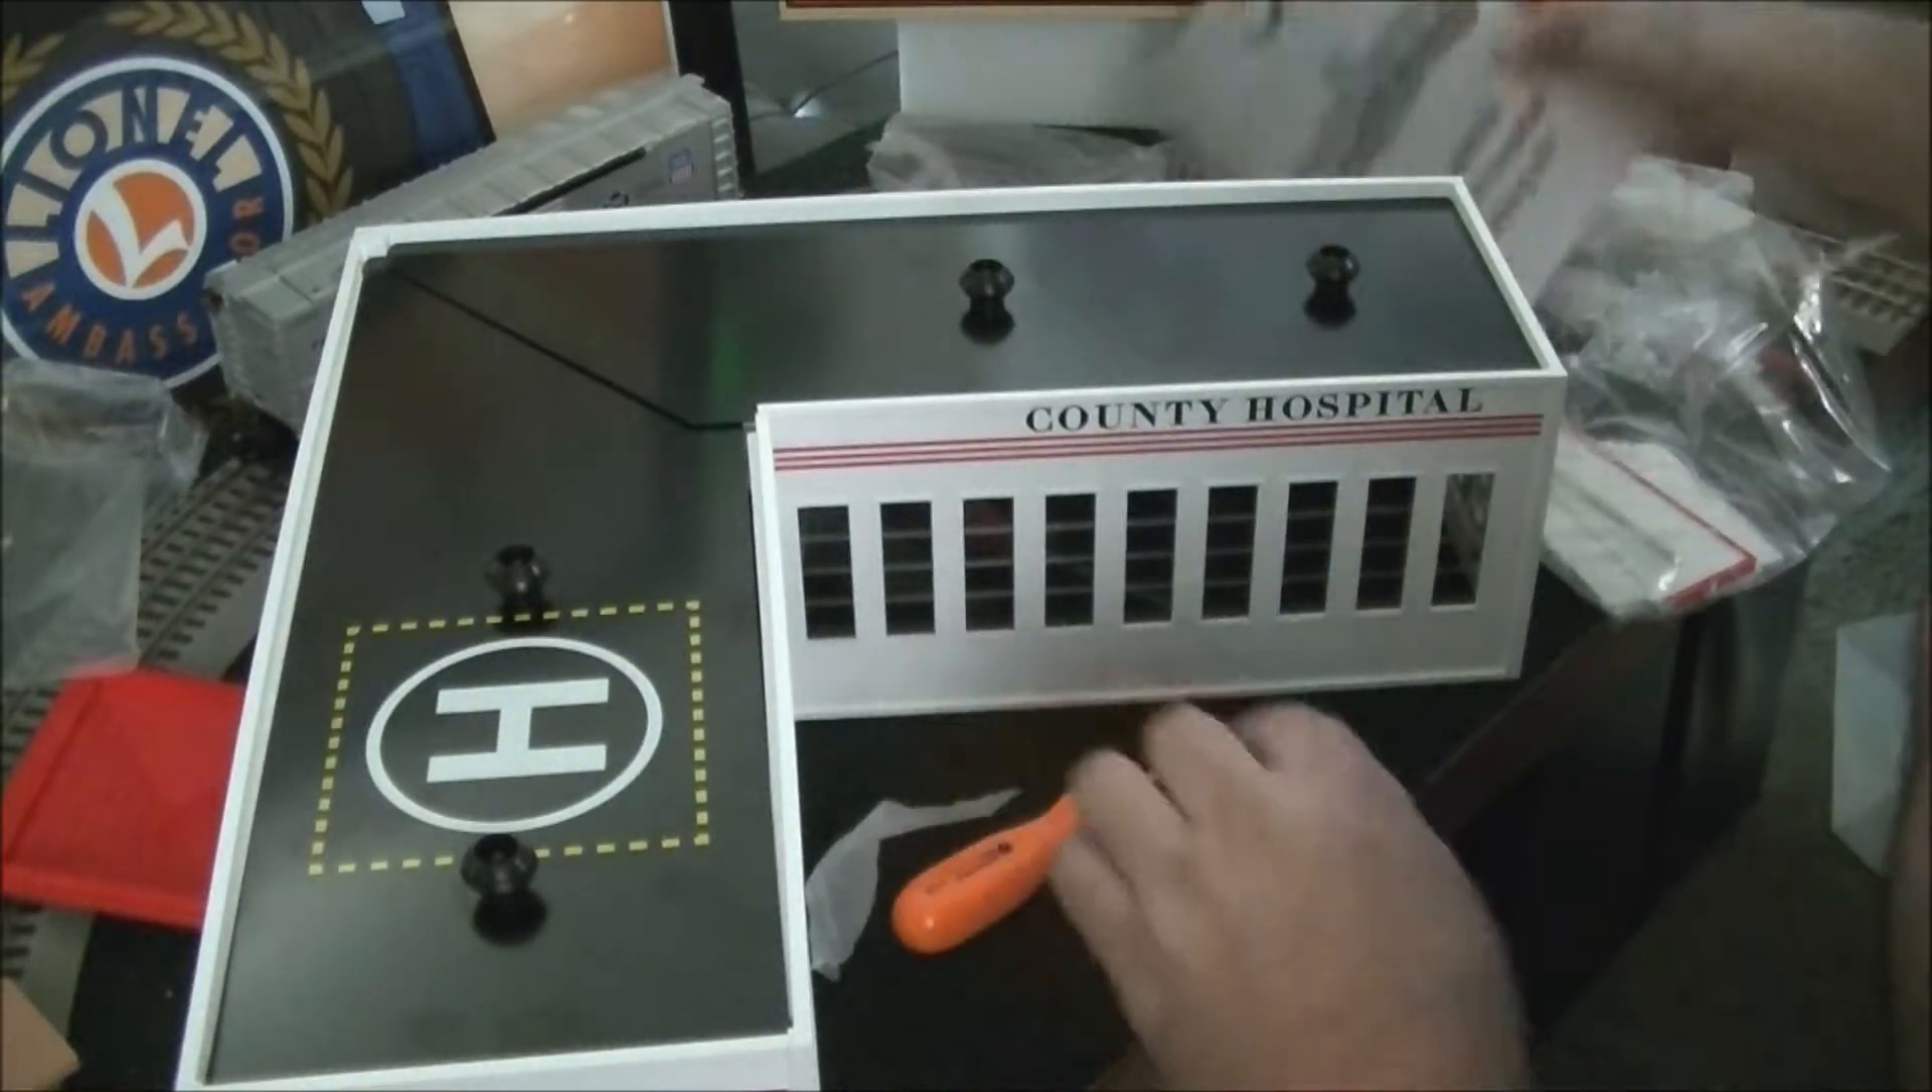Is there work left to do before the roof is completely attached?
No.